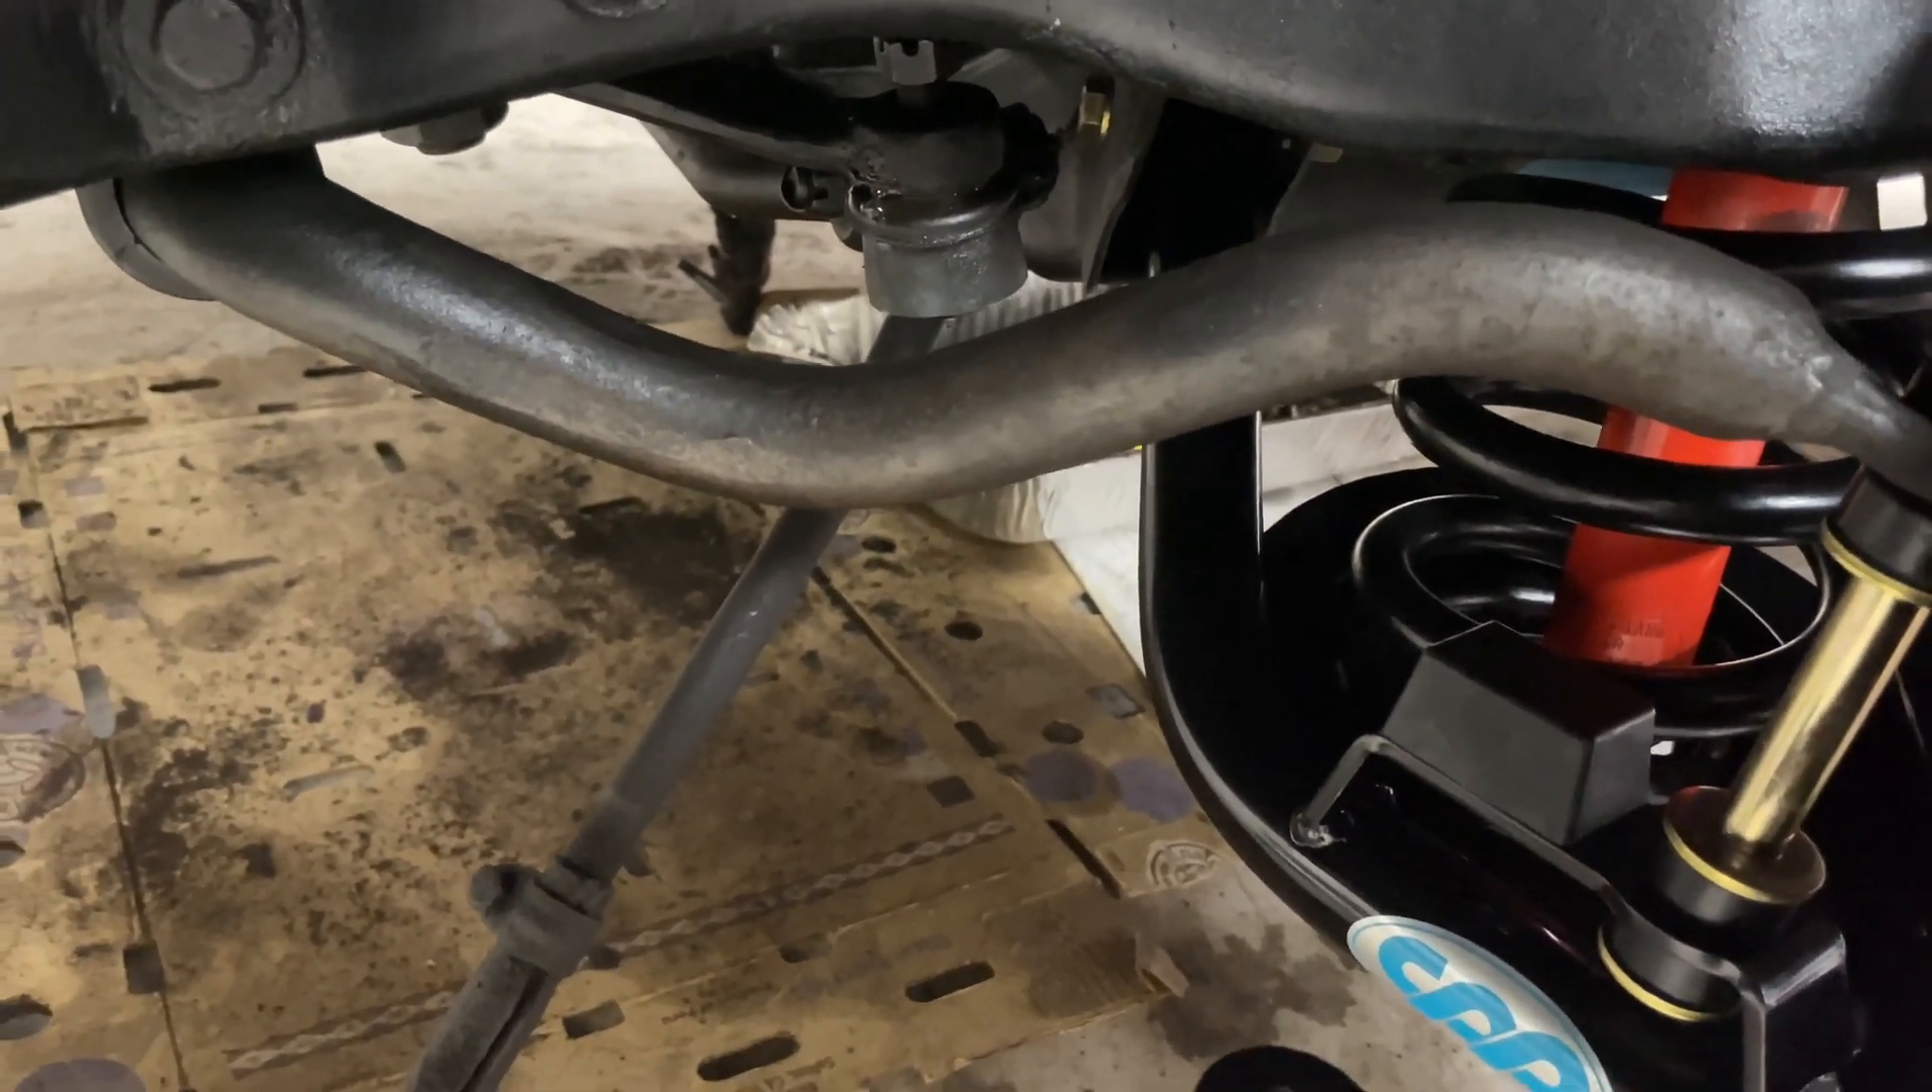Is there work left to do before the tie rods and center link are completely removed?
Yes.